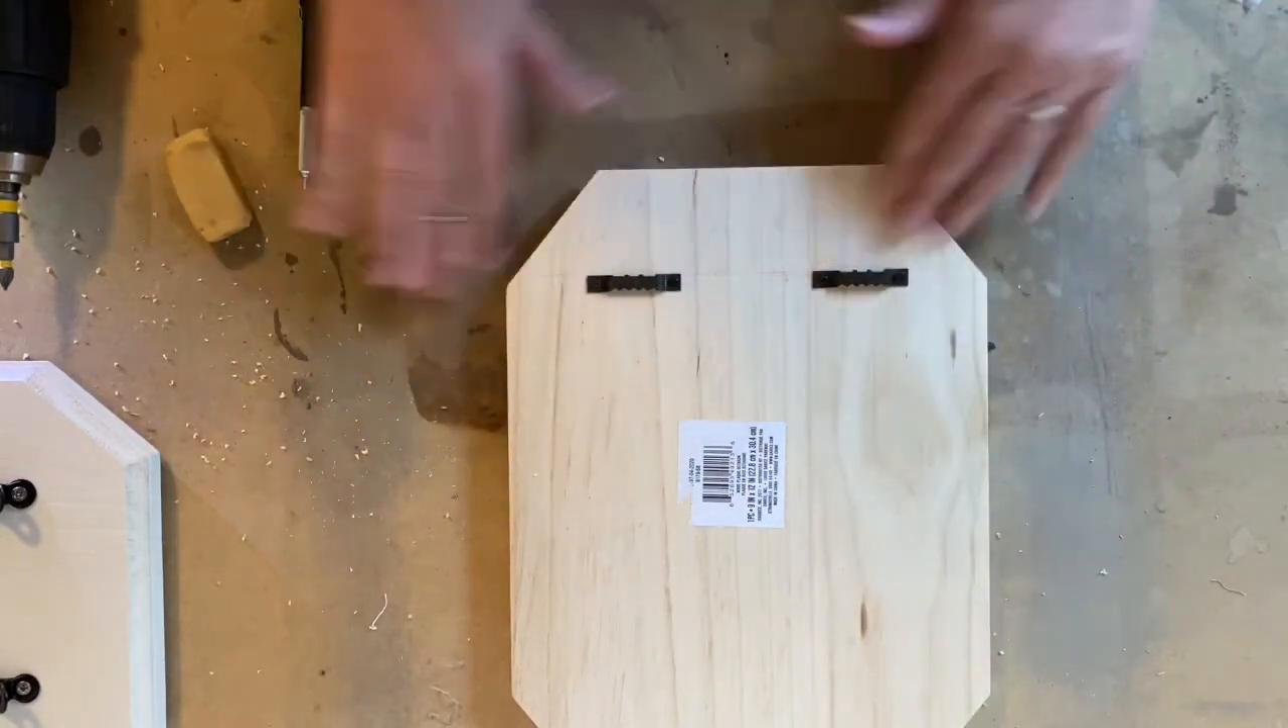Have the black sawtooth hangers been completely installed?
Yes.